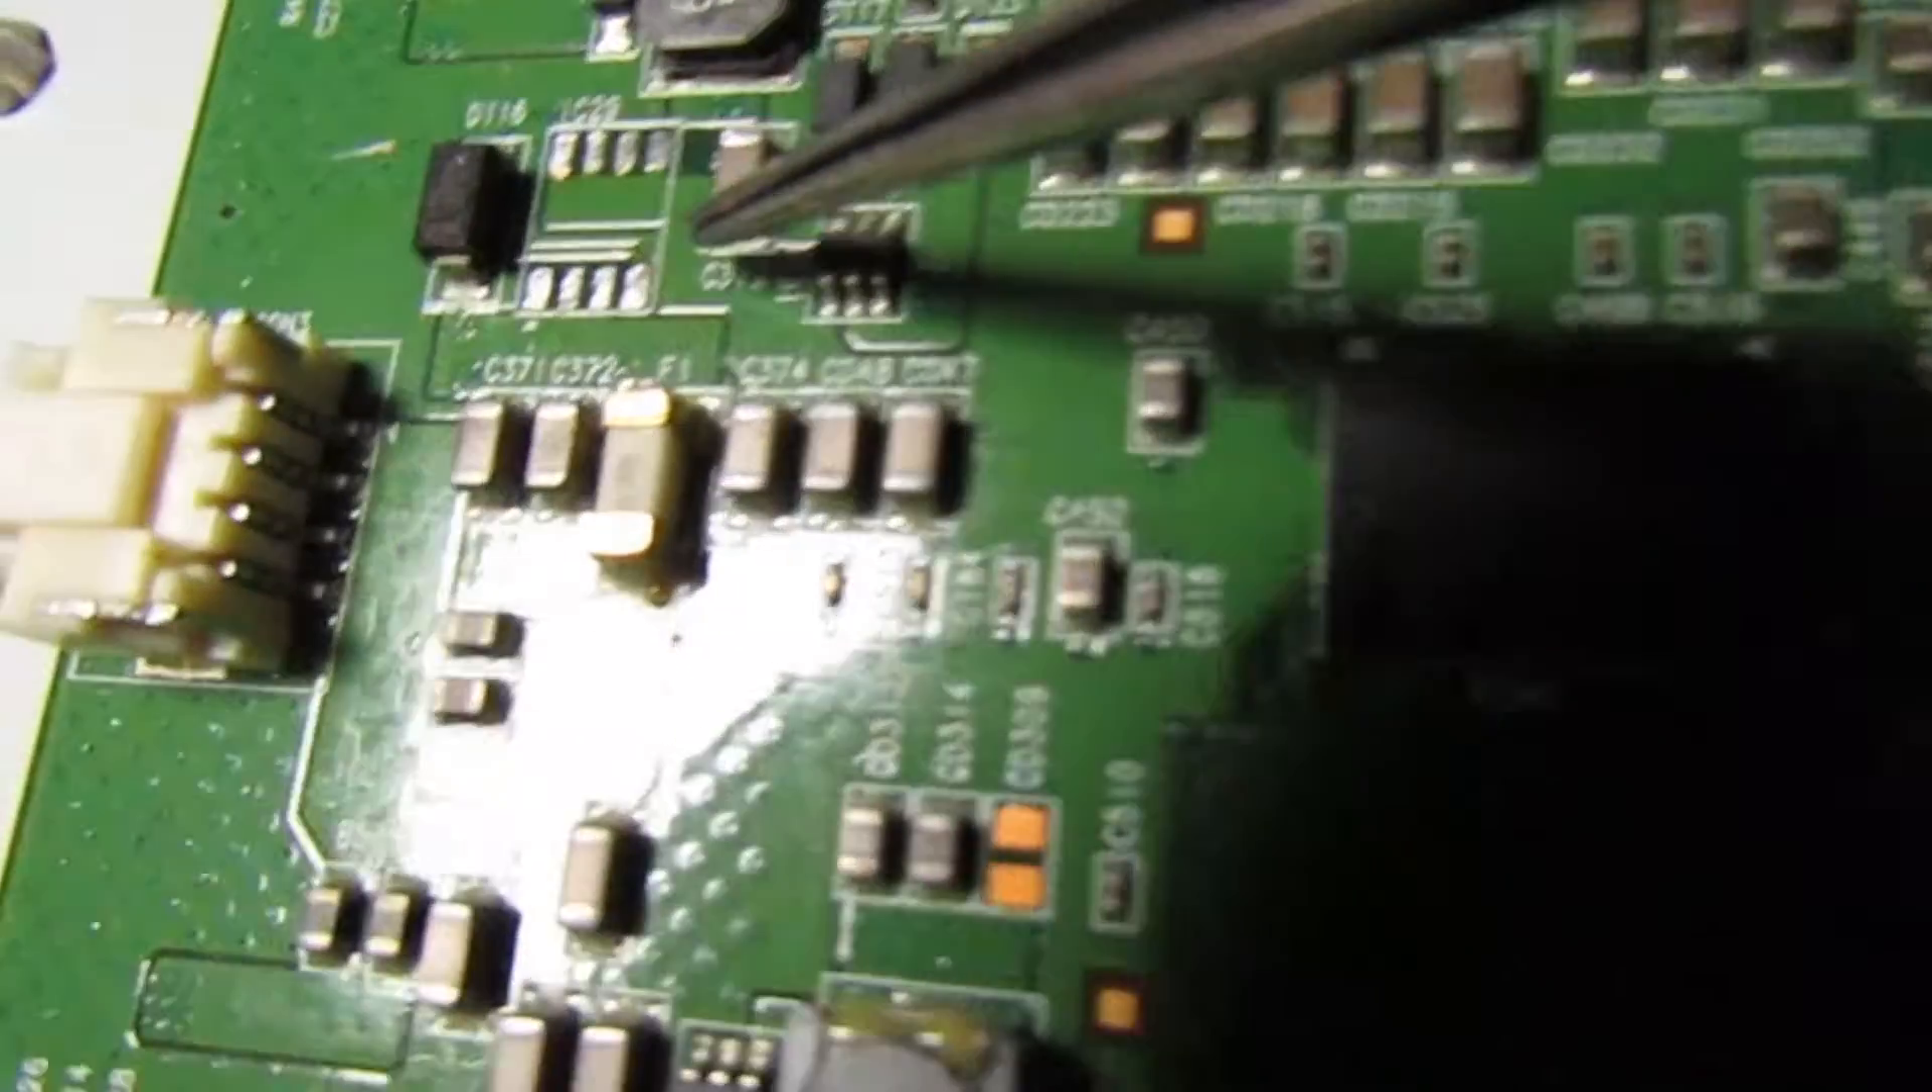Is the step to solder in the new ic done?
No.